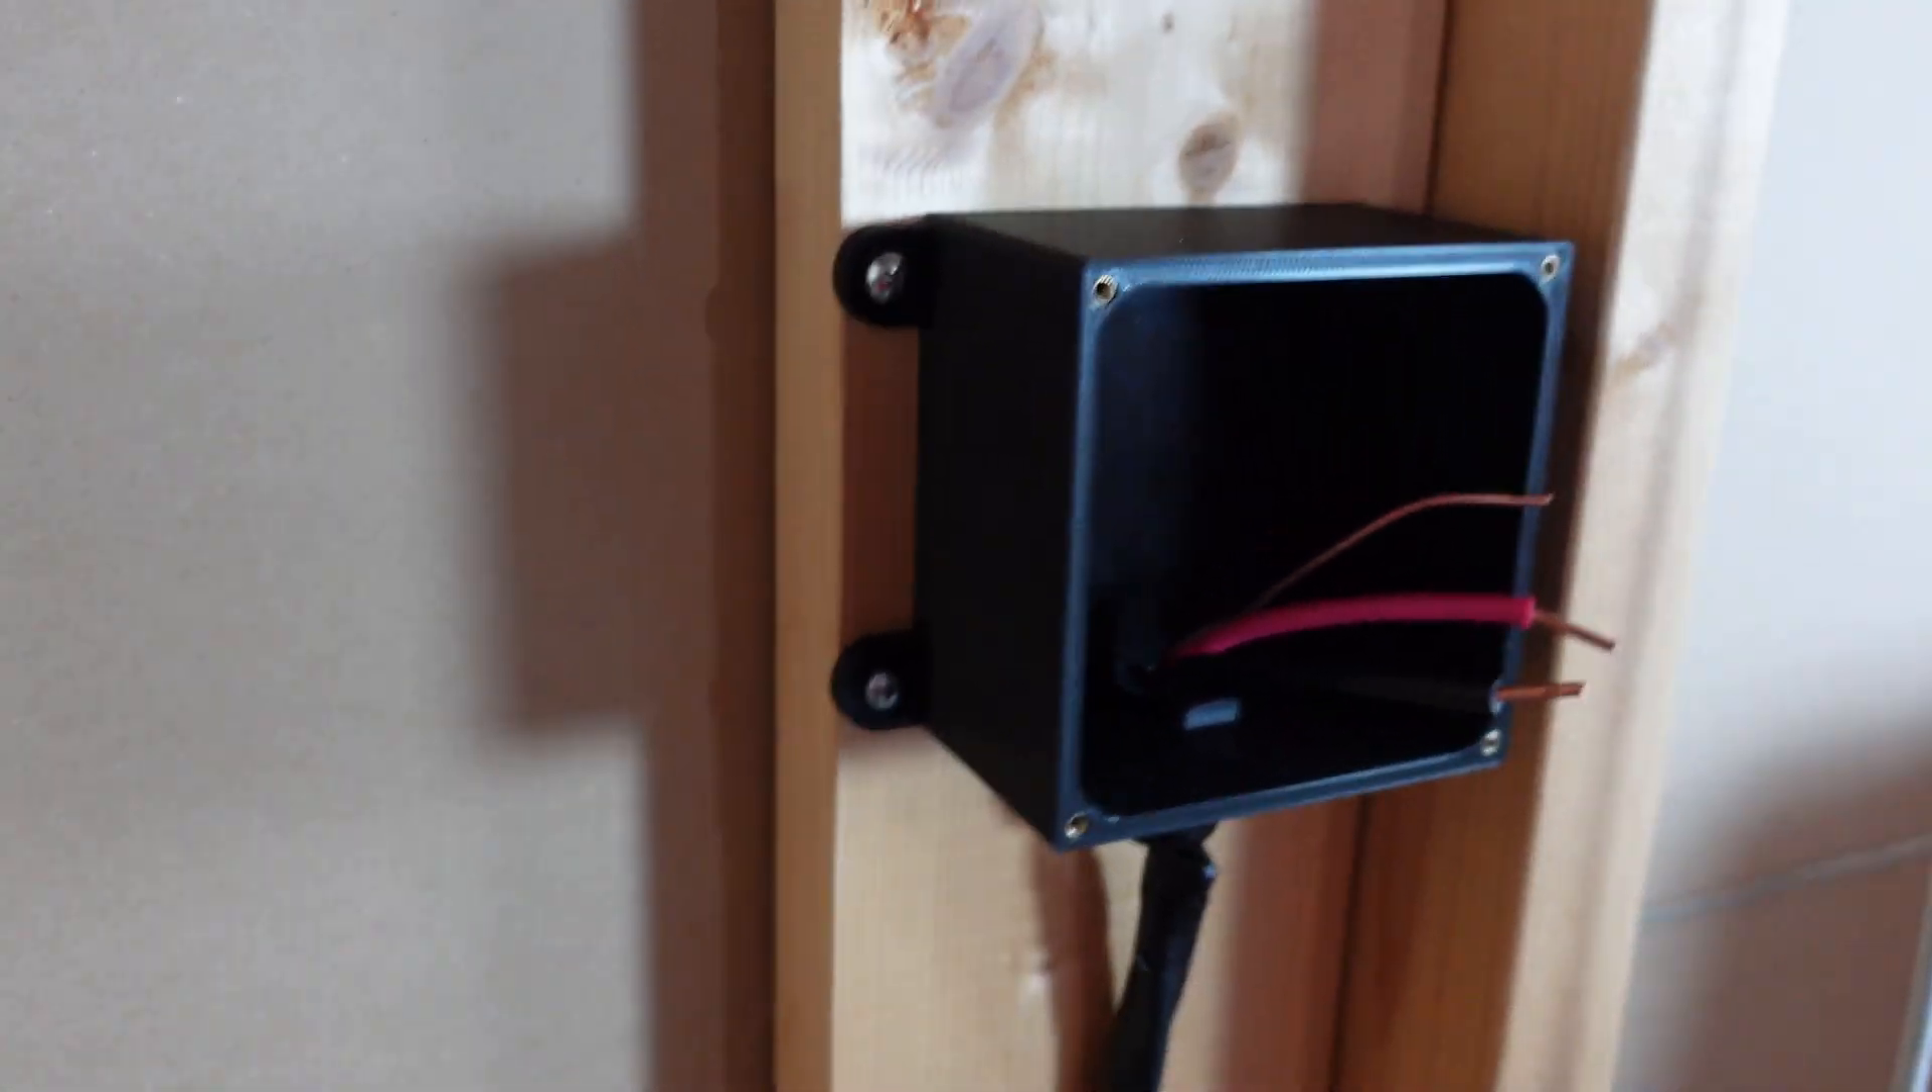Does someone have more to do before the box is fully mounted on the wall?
No.